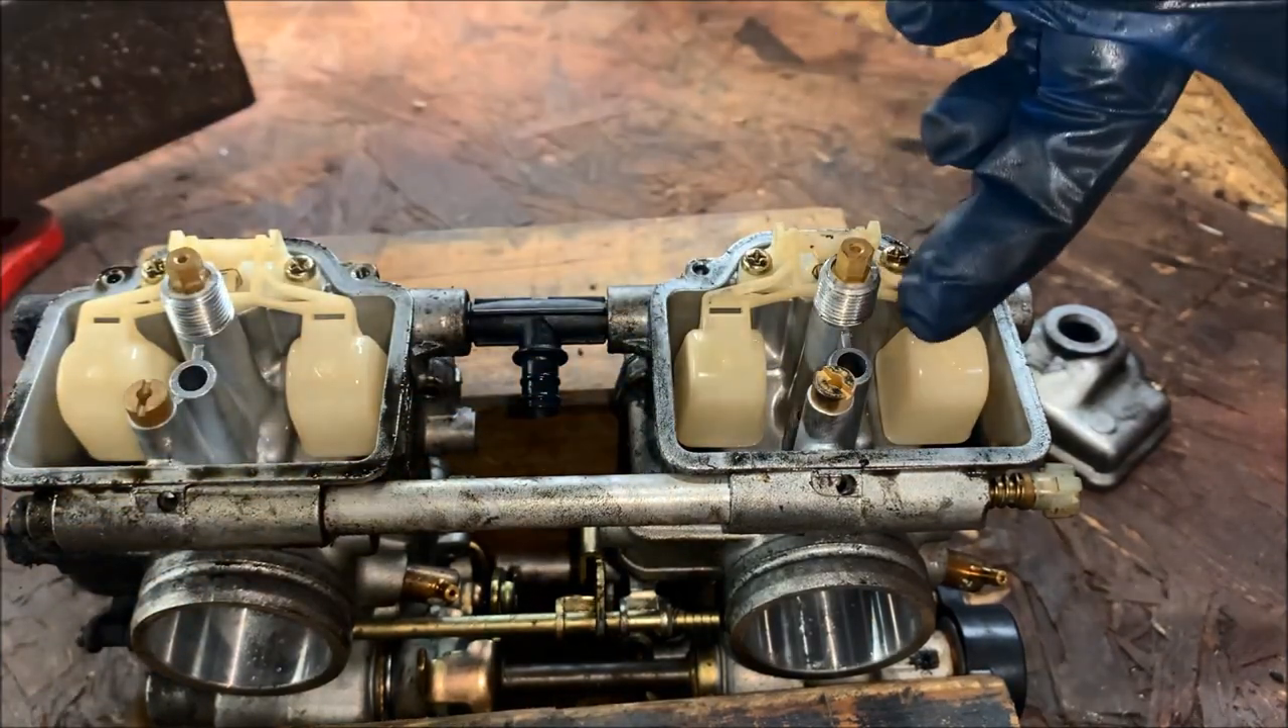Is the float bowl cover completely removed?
Yes.